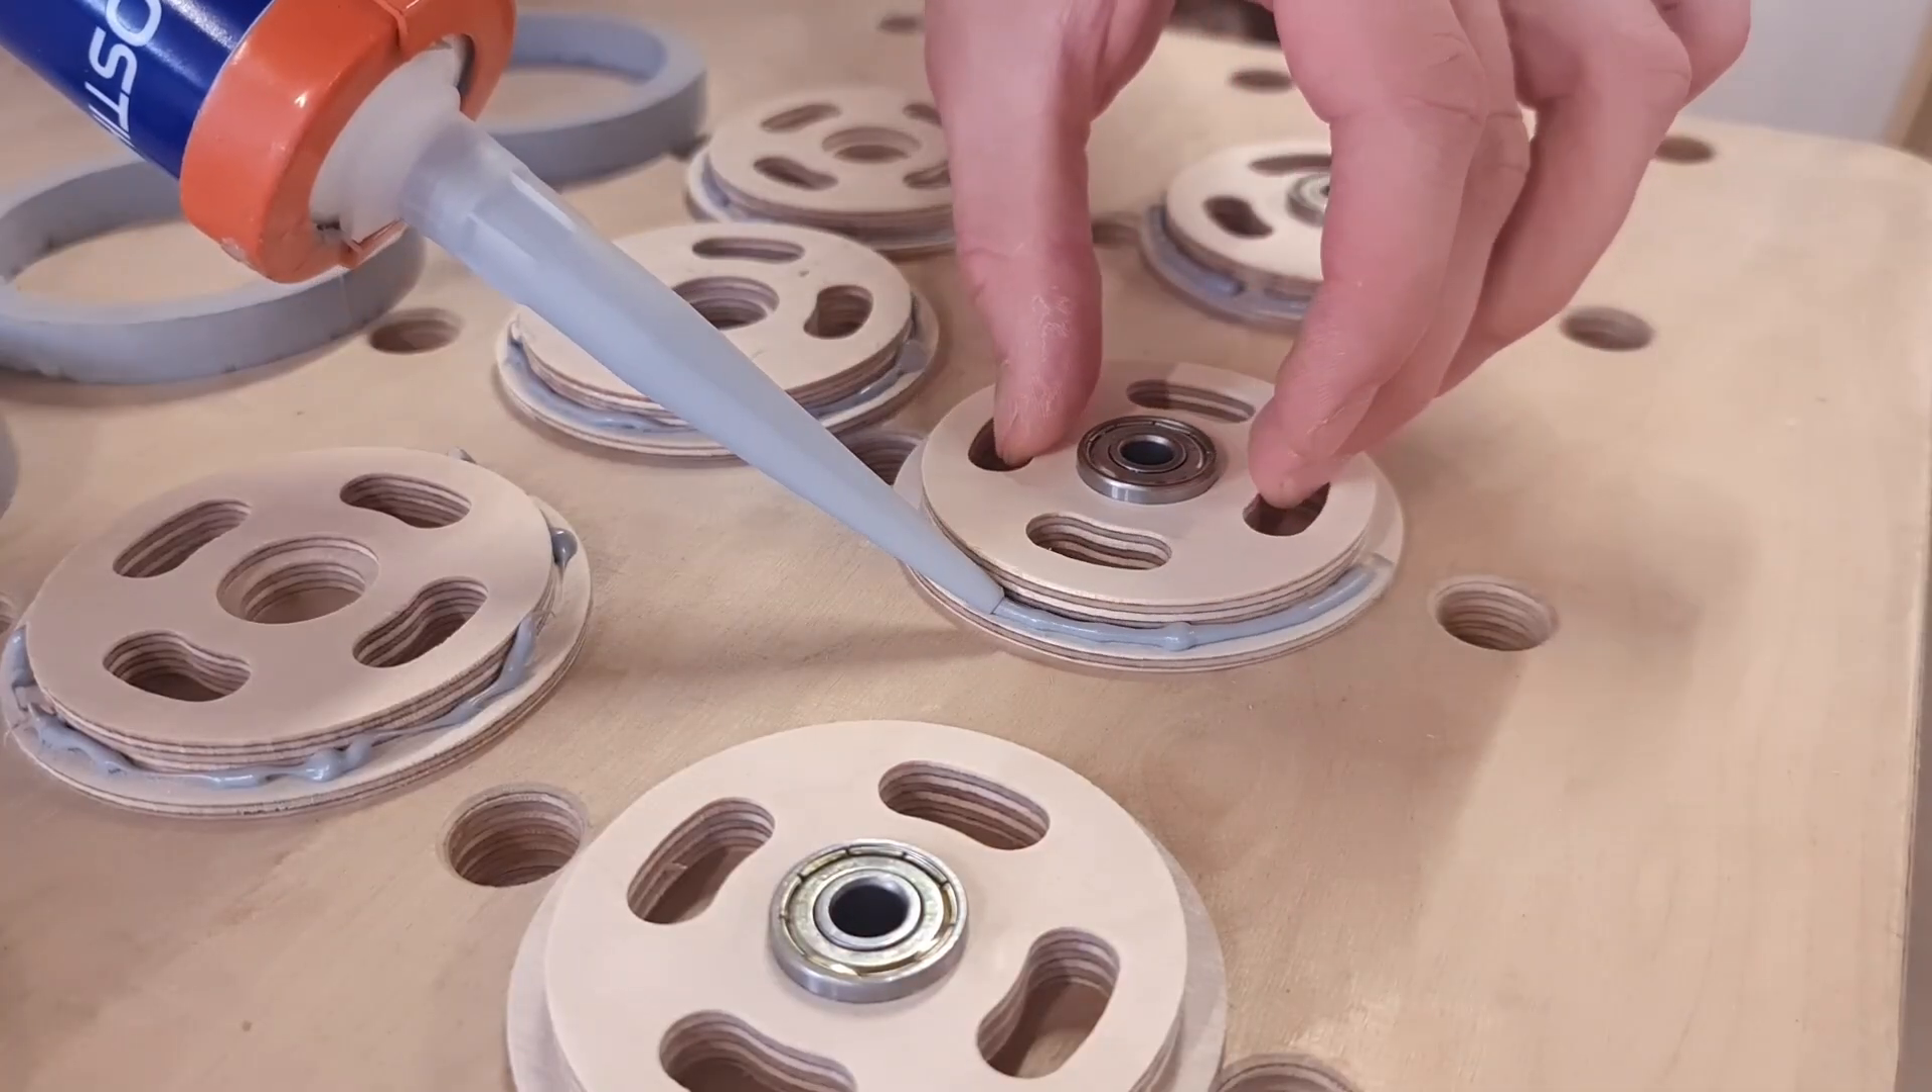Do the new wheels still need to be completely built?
Yes.